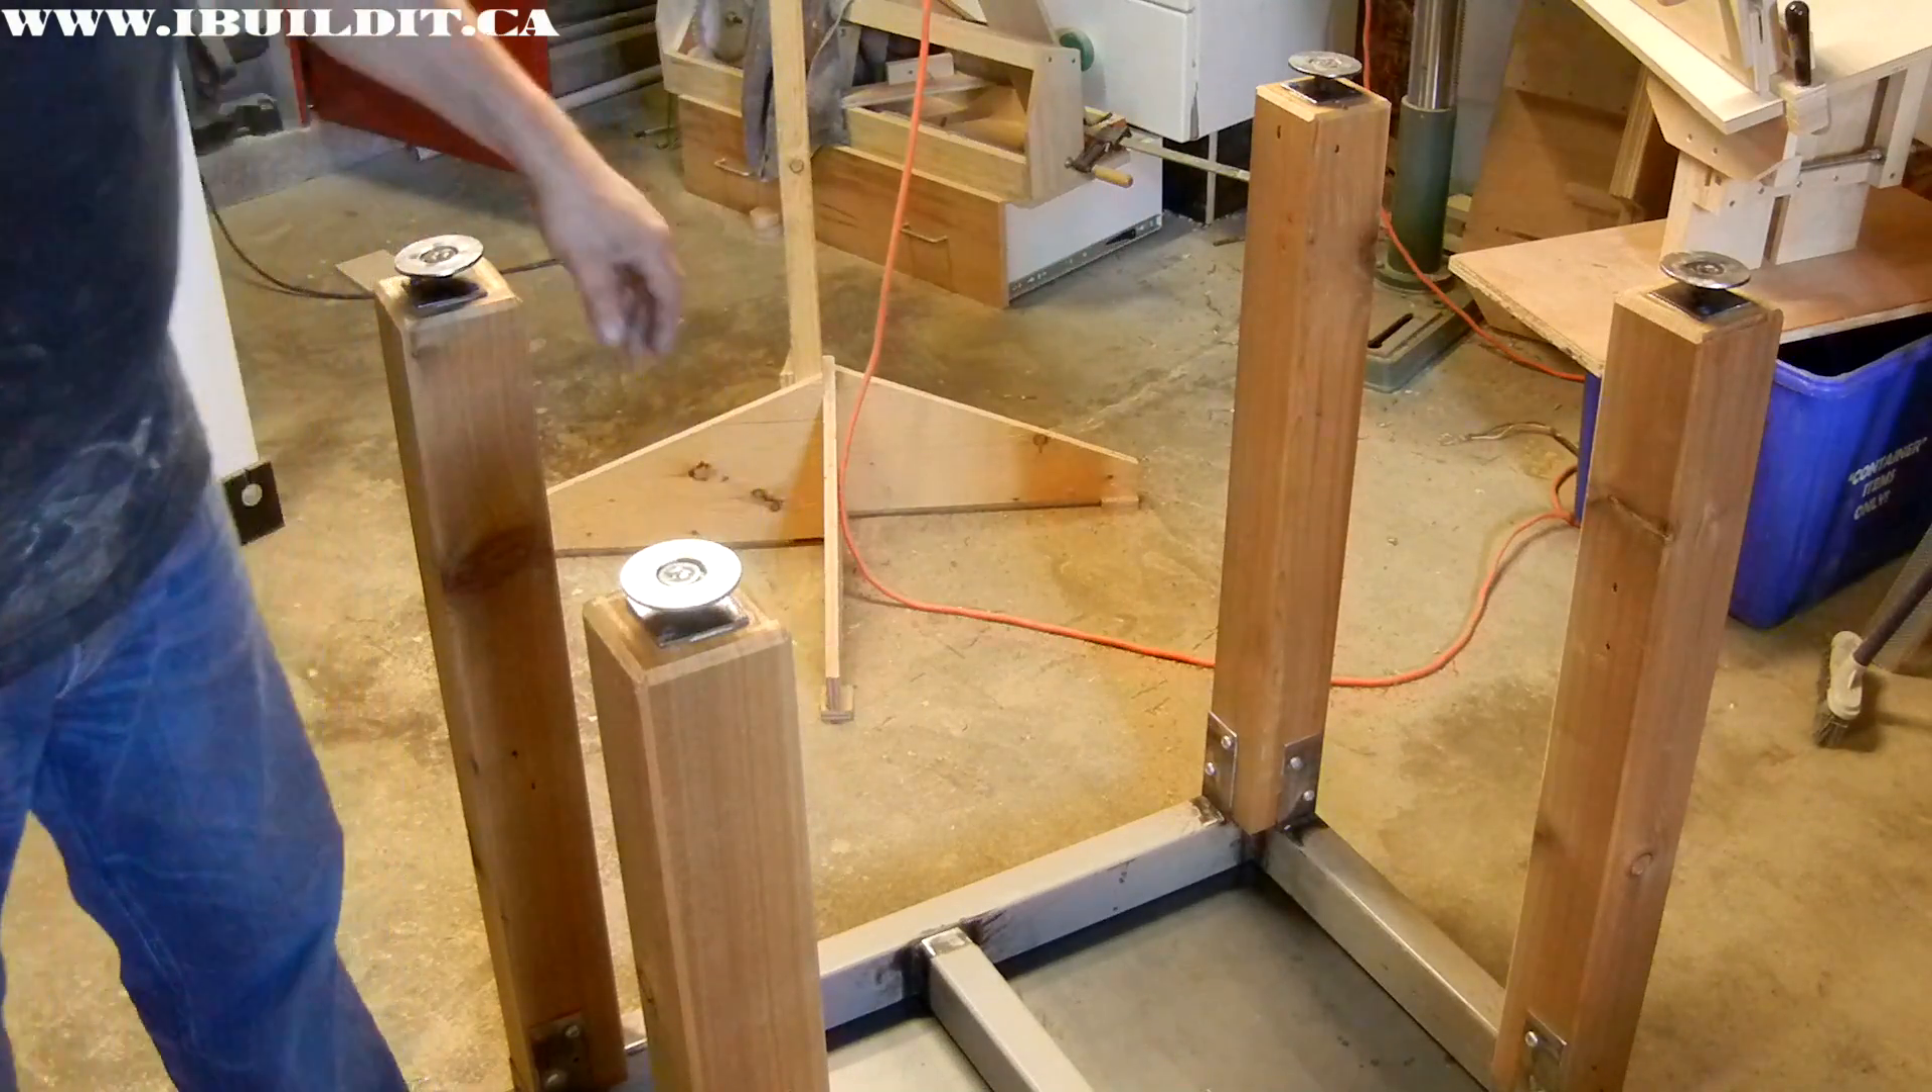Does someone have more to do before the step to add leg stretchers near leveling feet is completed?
Yes.